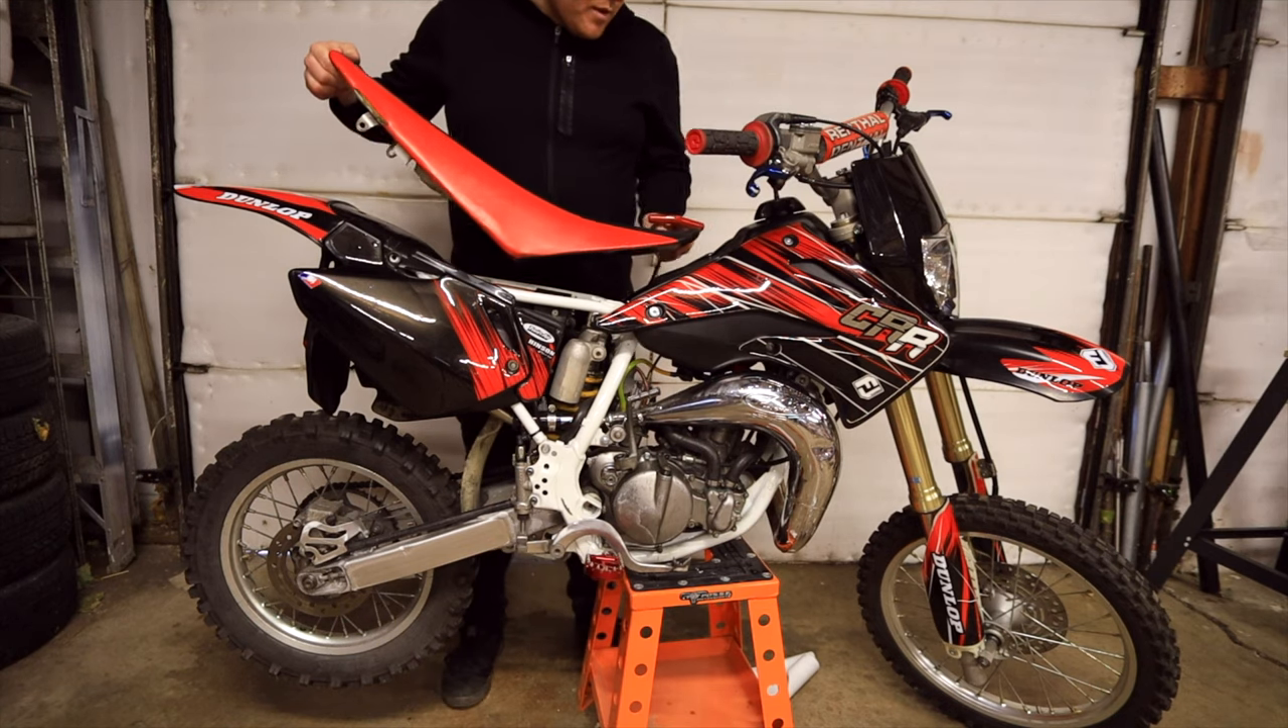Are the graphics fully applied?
Yes.